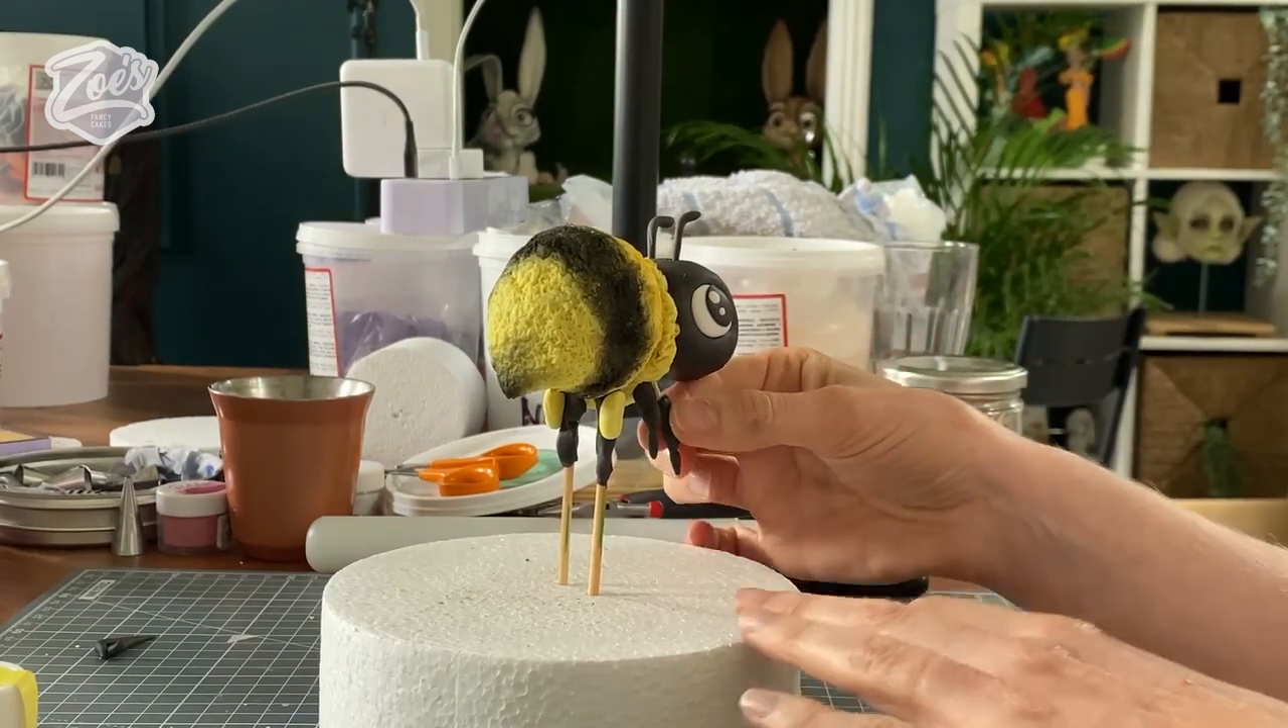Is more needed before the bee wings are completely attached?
Yes.